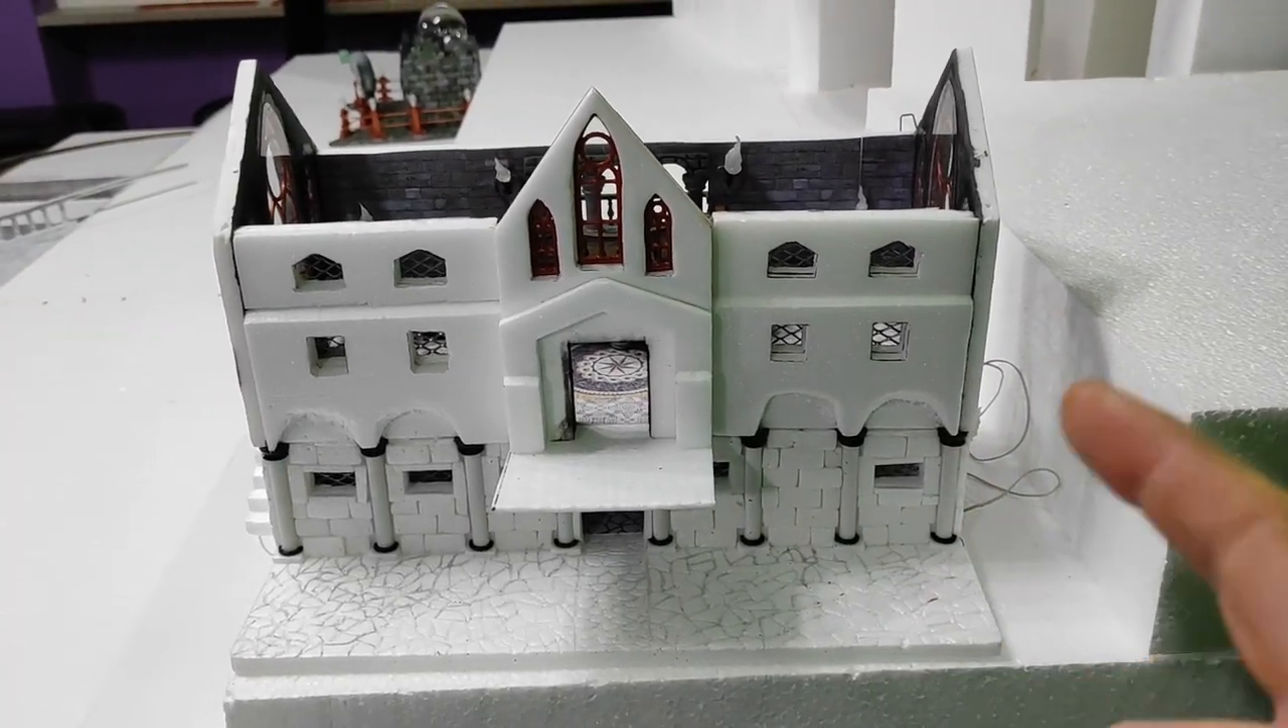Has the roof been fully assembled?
No.